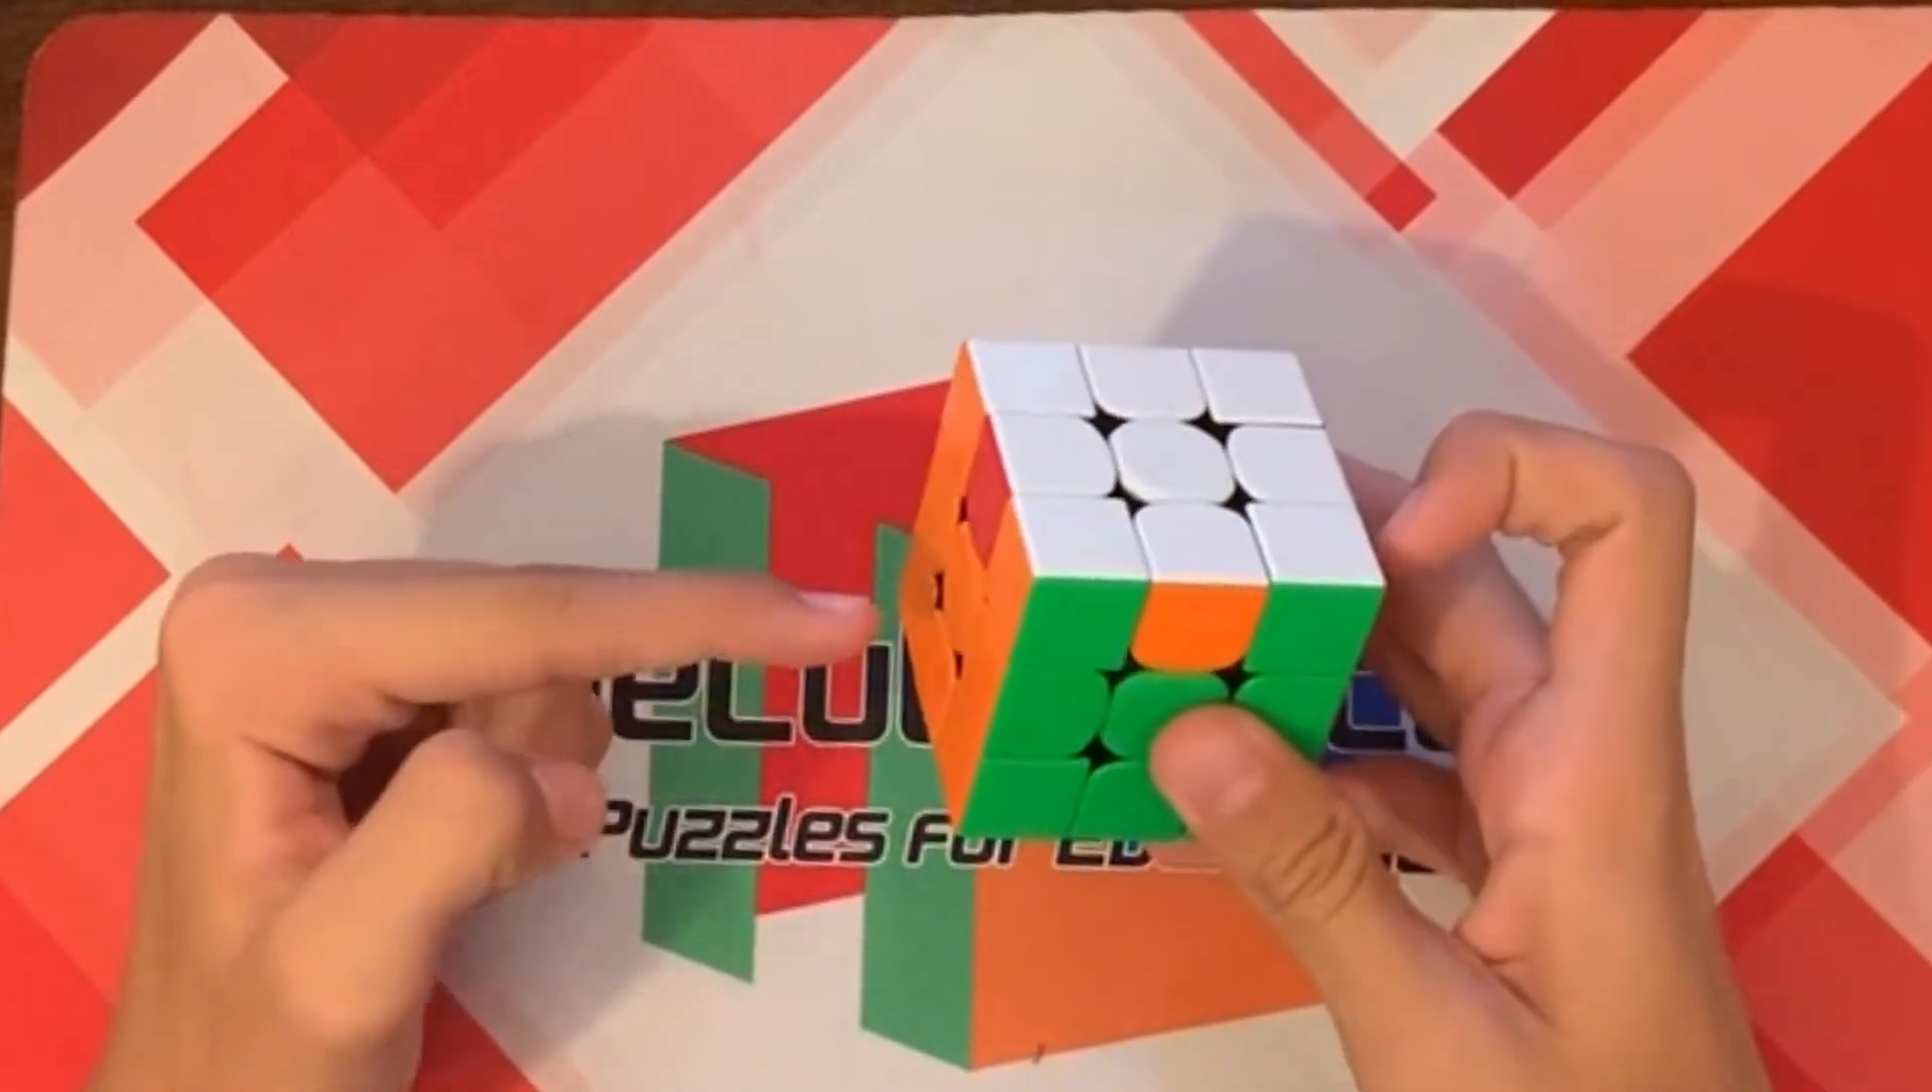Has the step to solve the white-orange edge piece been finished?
No.